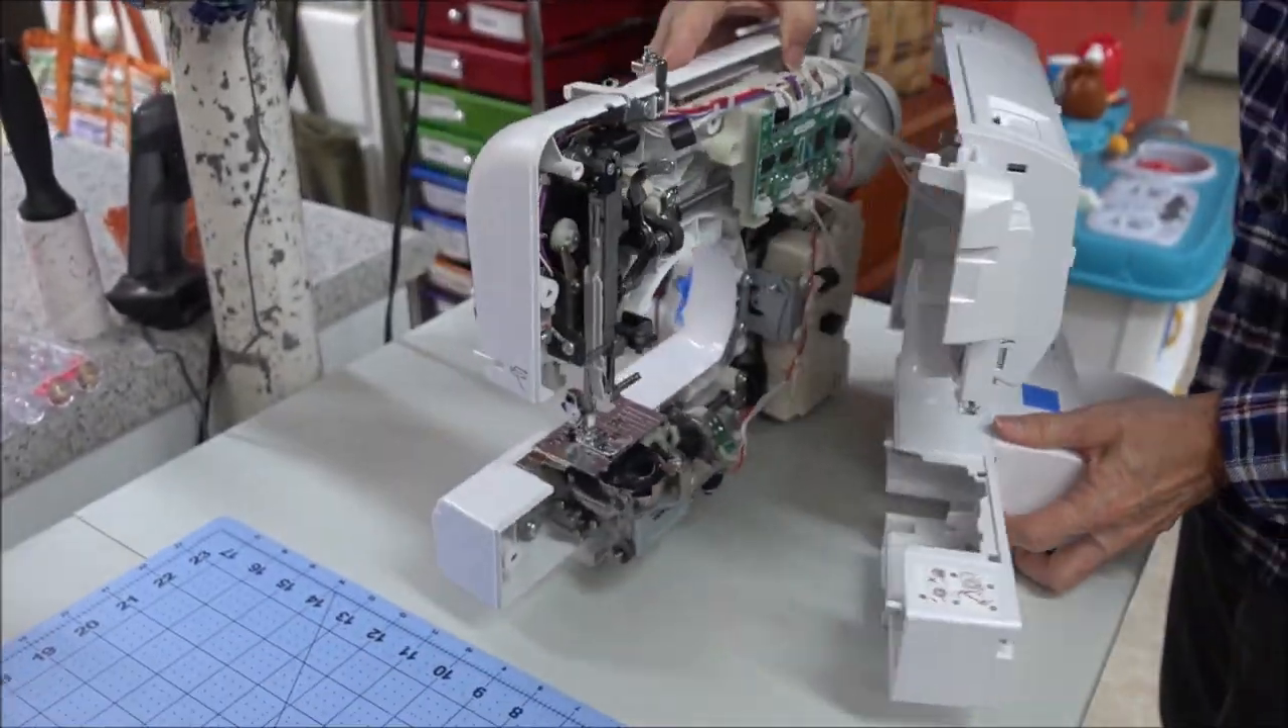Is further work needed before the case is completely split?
No.